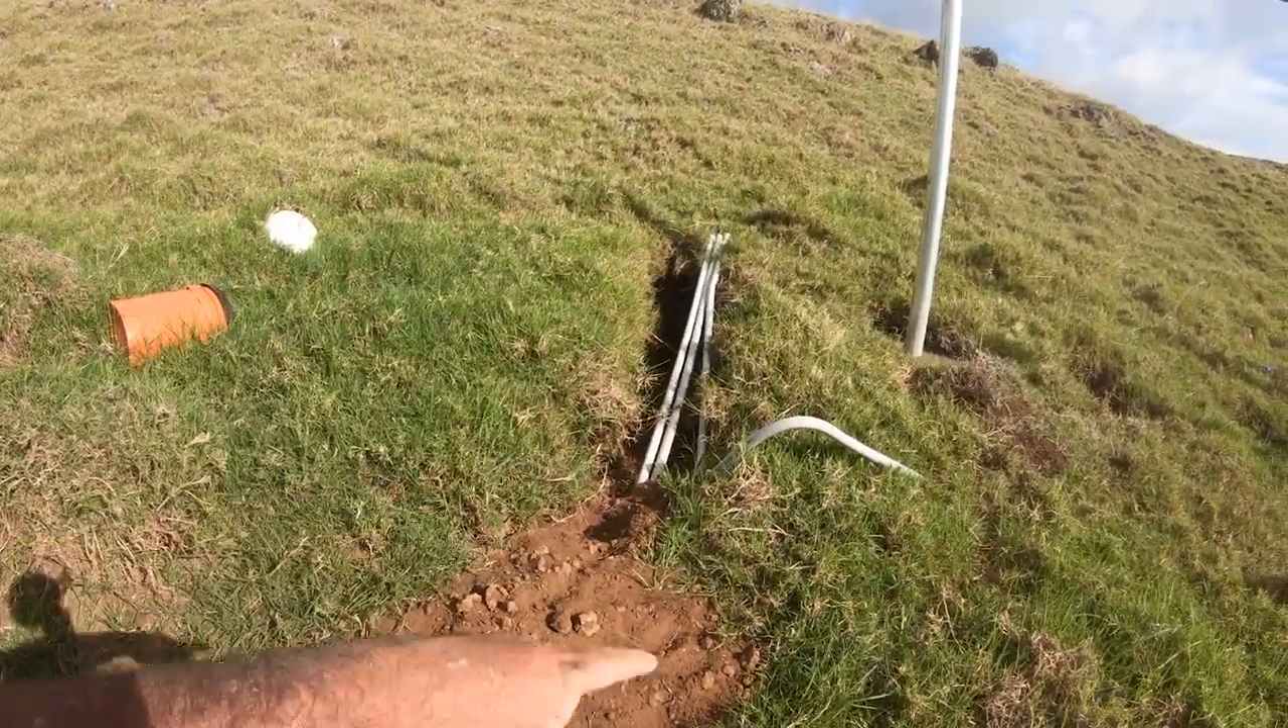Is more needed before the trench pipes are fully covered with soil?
Yes.